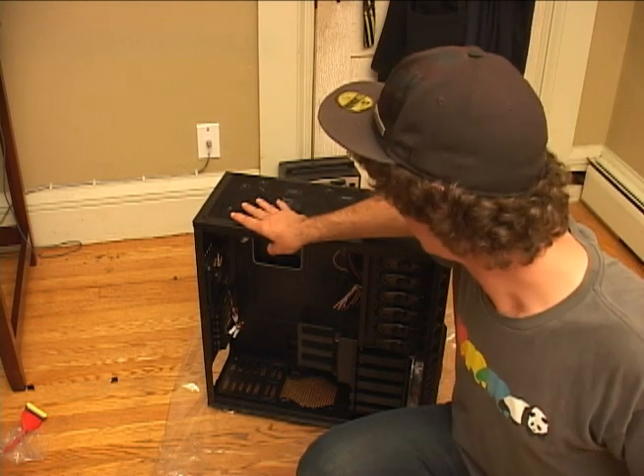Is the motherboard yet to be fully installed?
Yes.